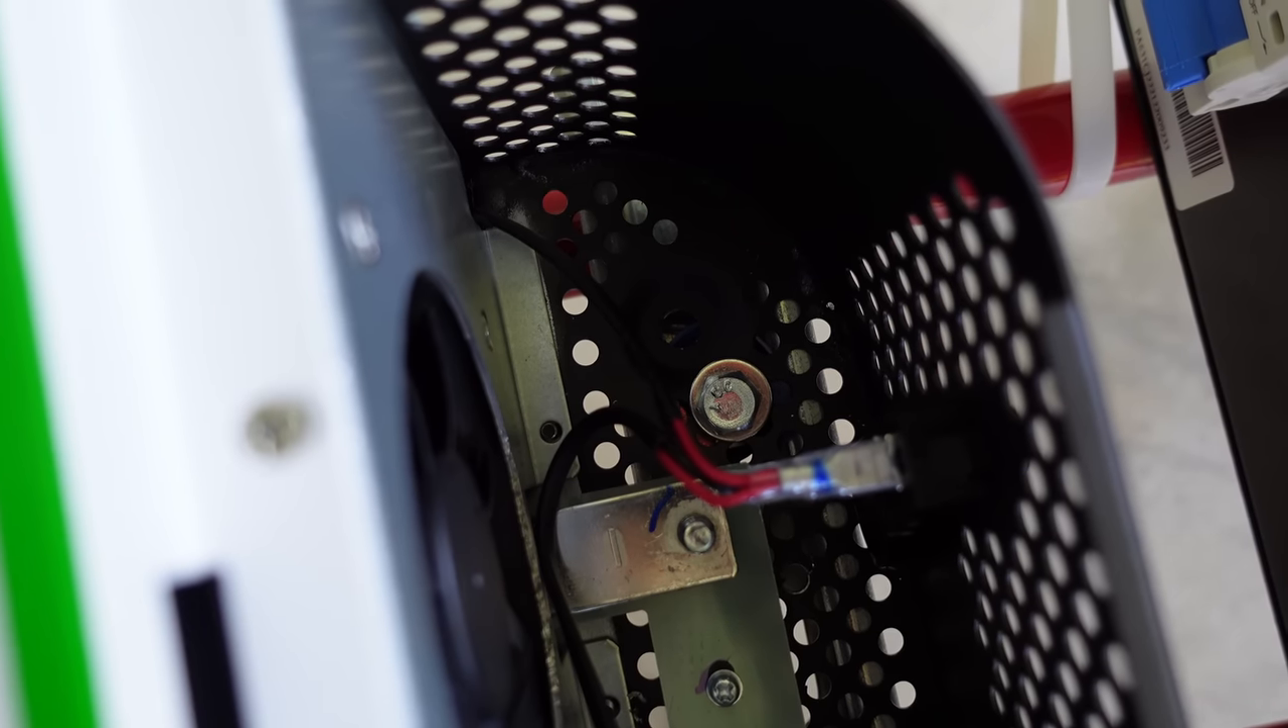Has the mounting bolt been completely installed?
Yes.